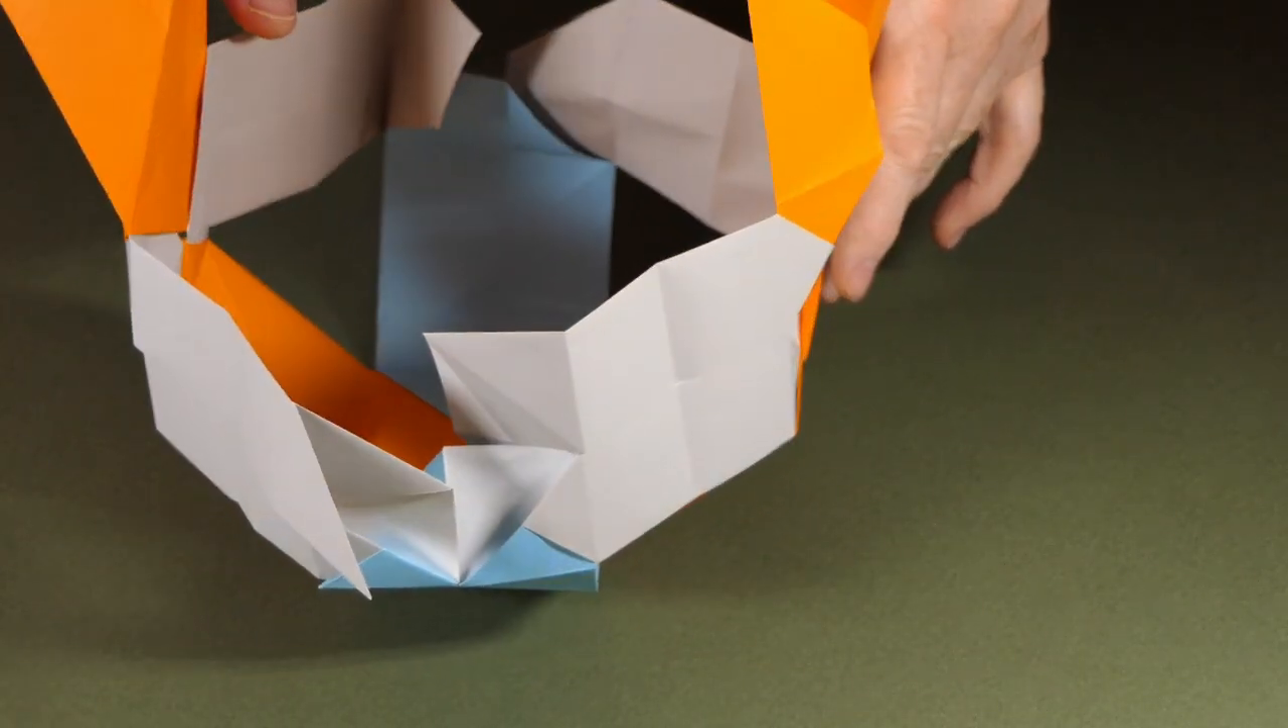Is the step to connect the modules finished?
No.